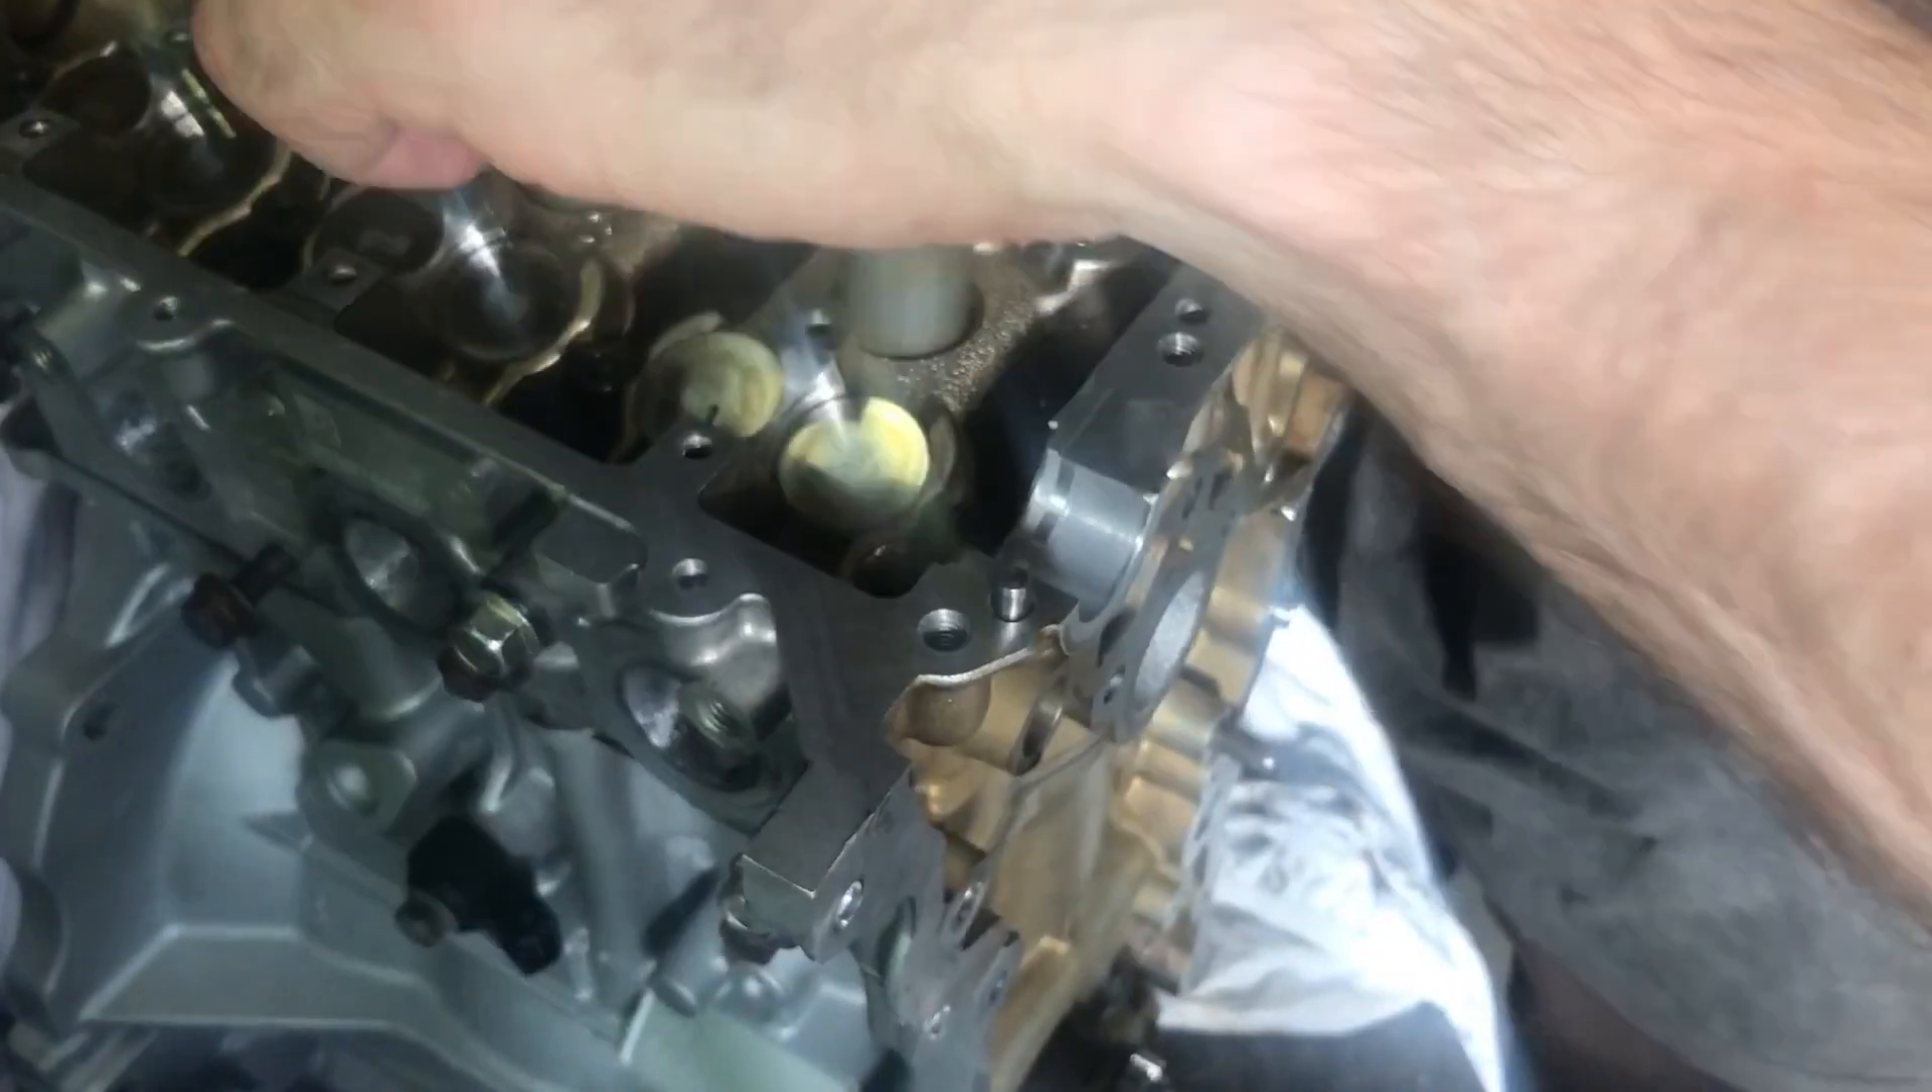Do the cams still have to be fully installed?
Yes.